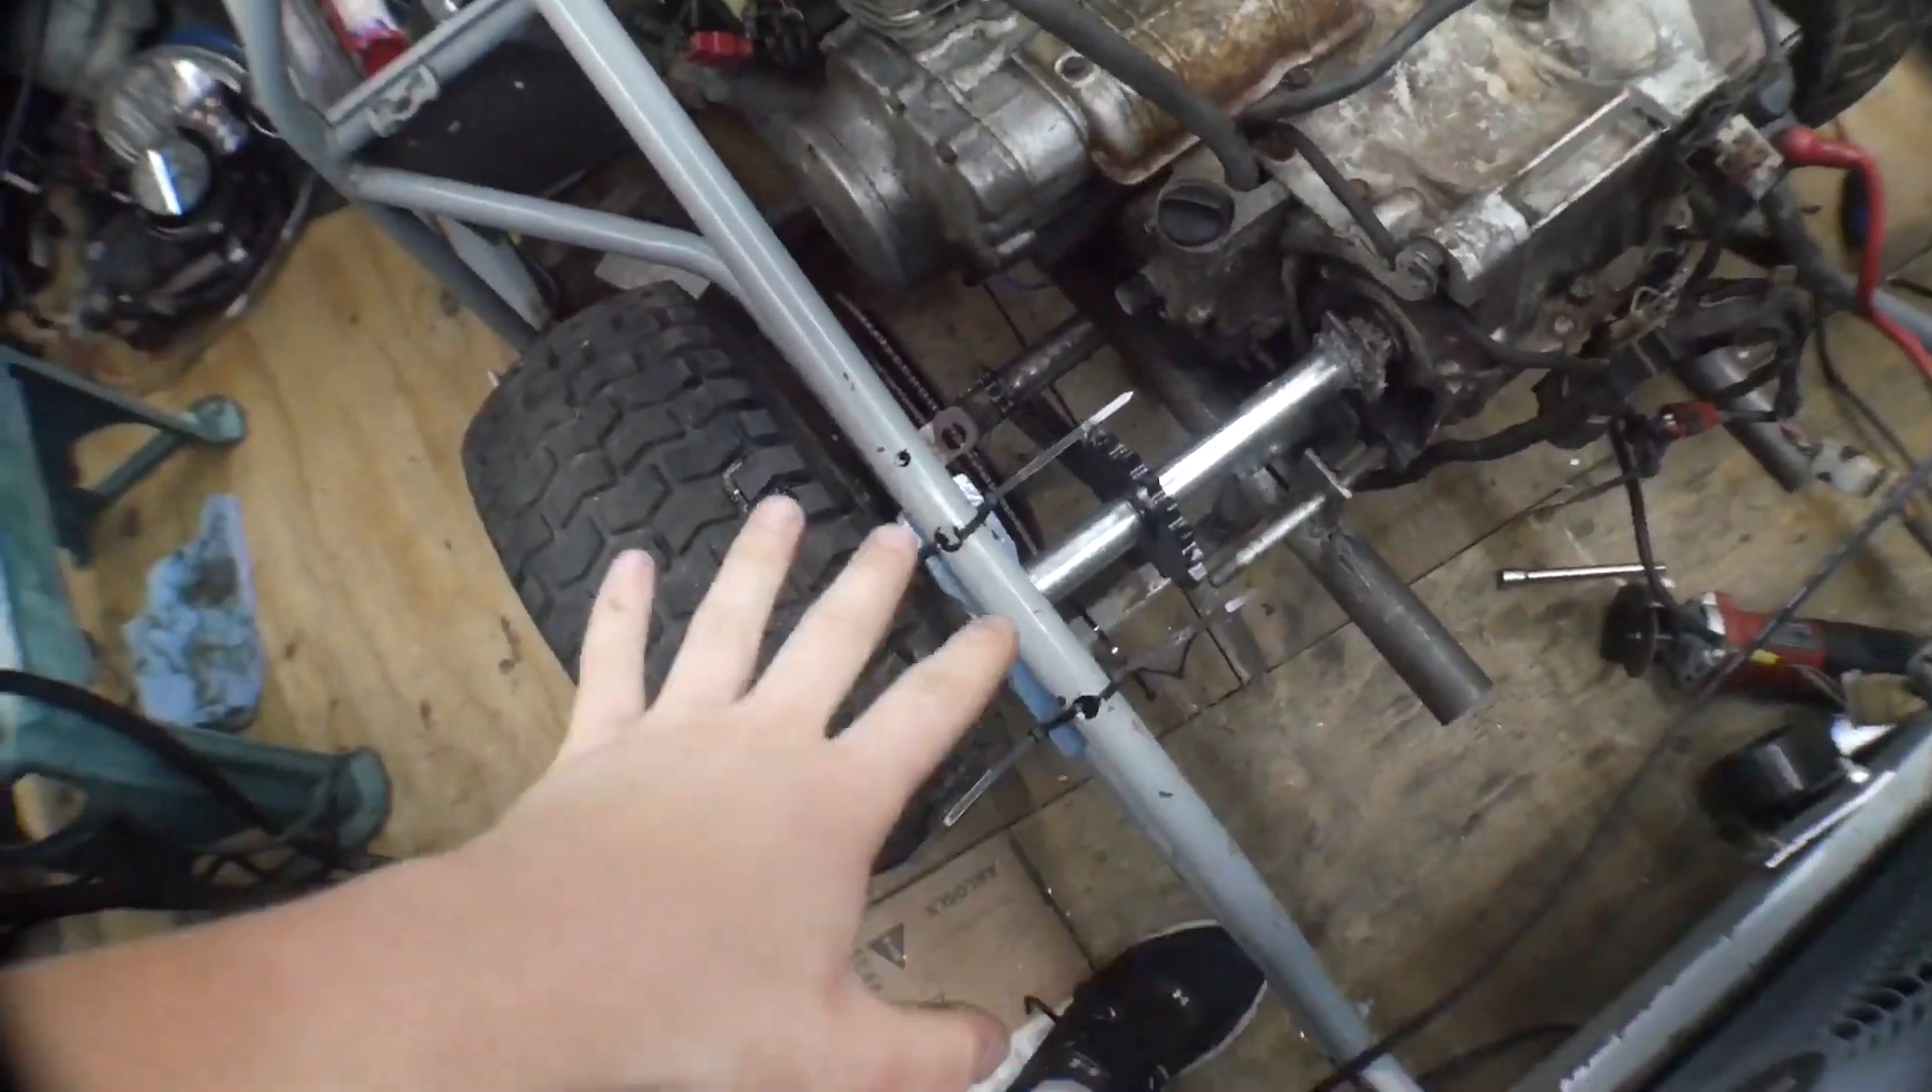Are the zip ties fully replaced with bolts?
No.